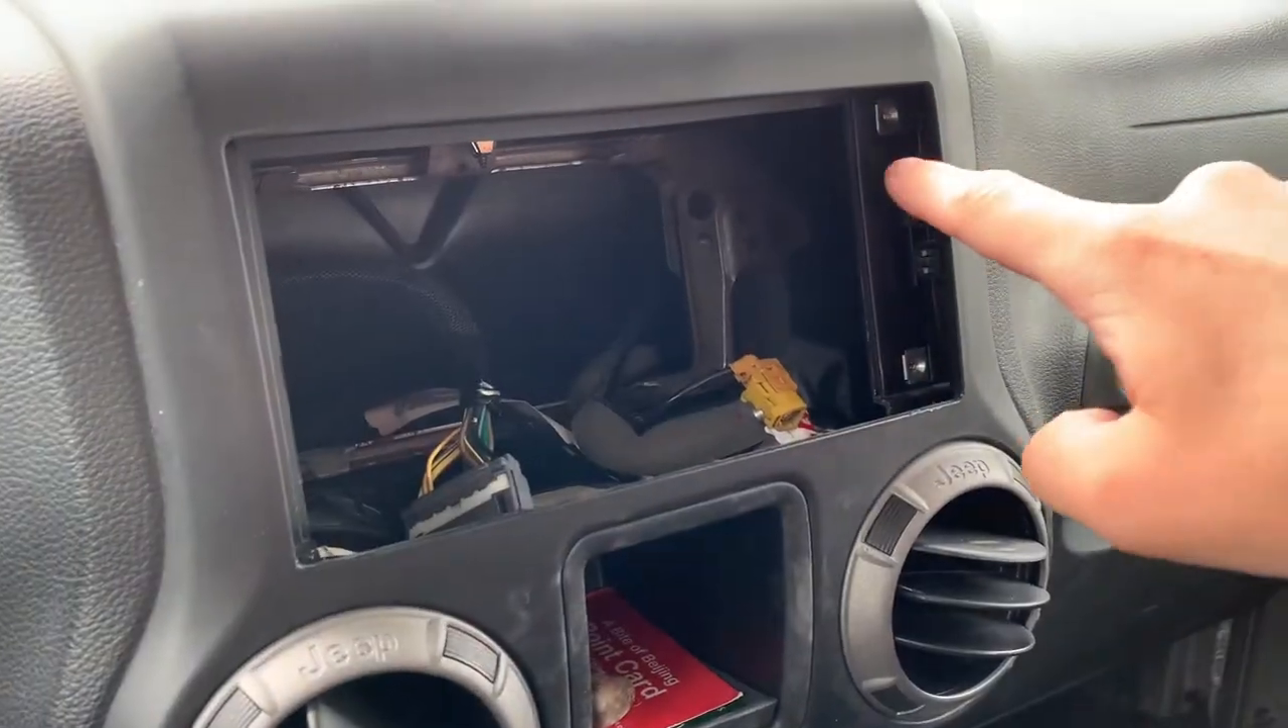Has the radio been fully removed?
Yes.